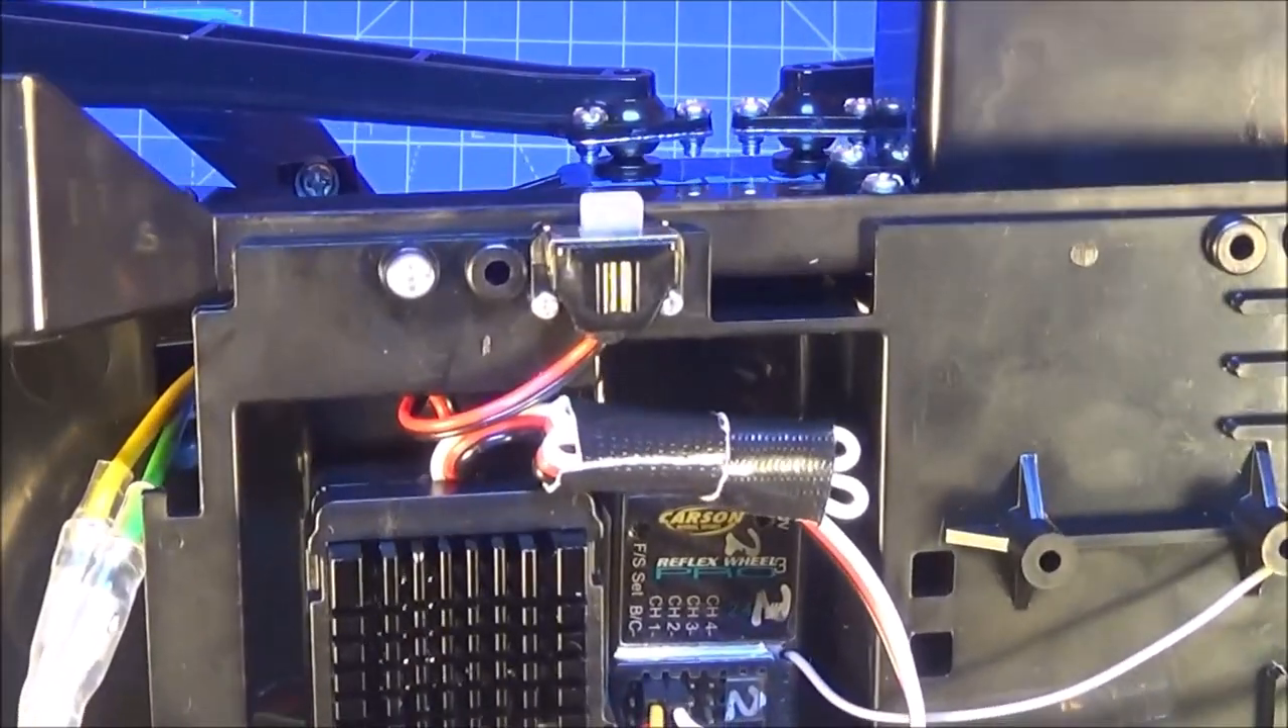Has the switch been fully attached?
Yes.